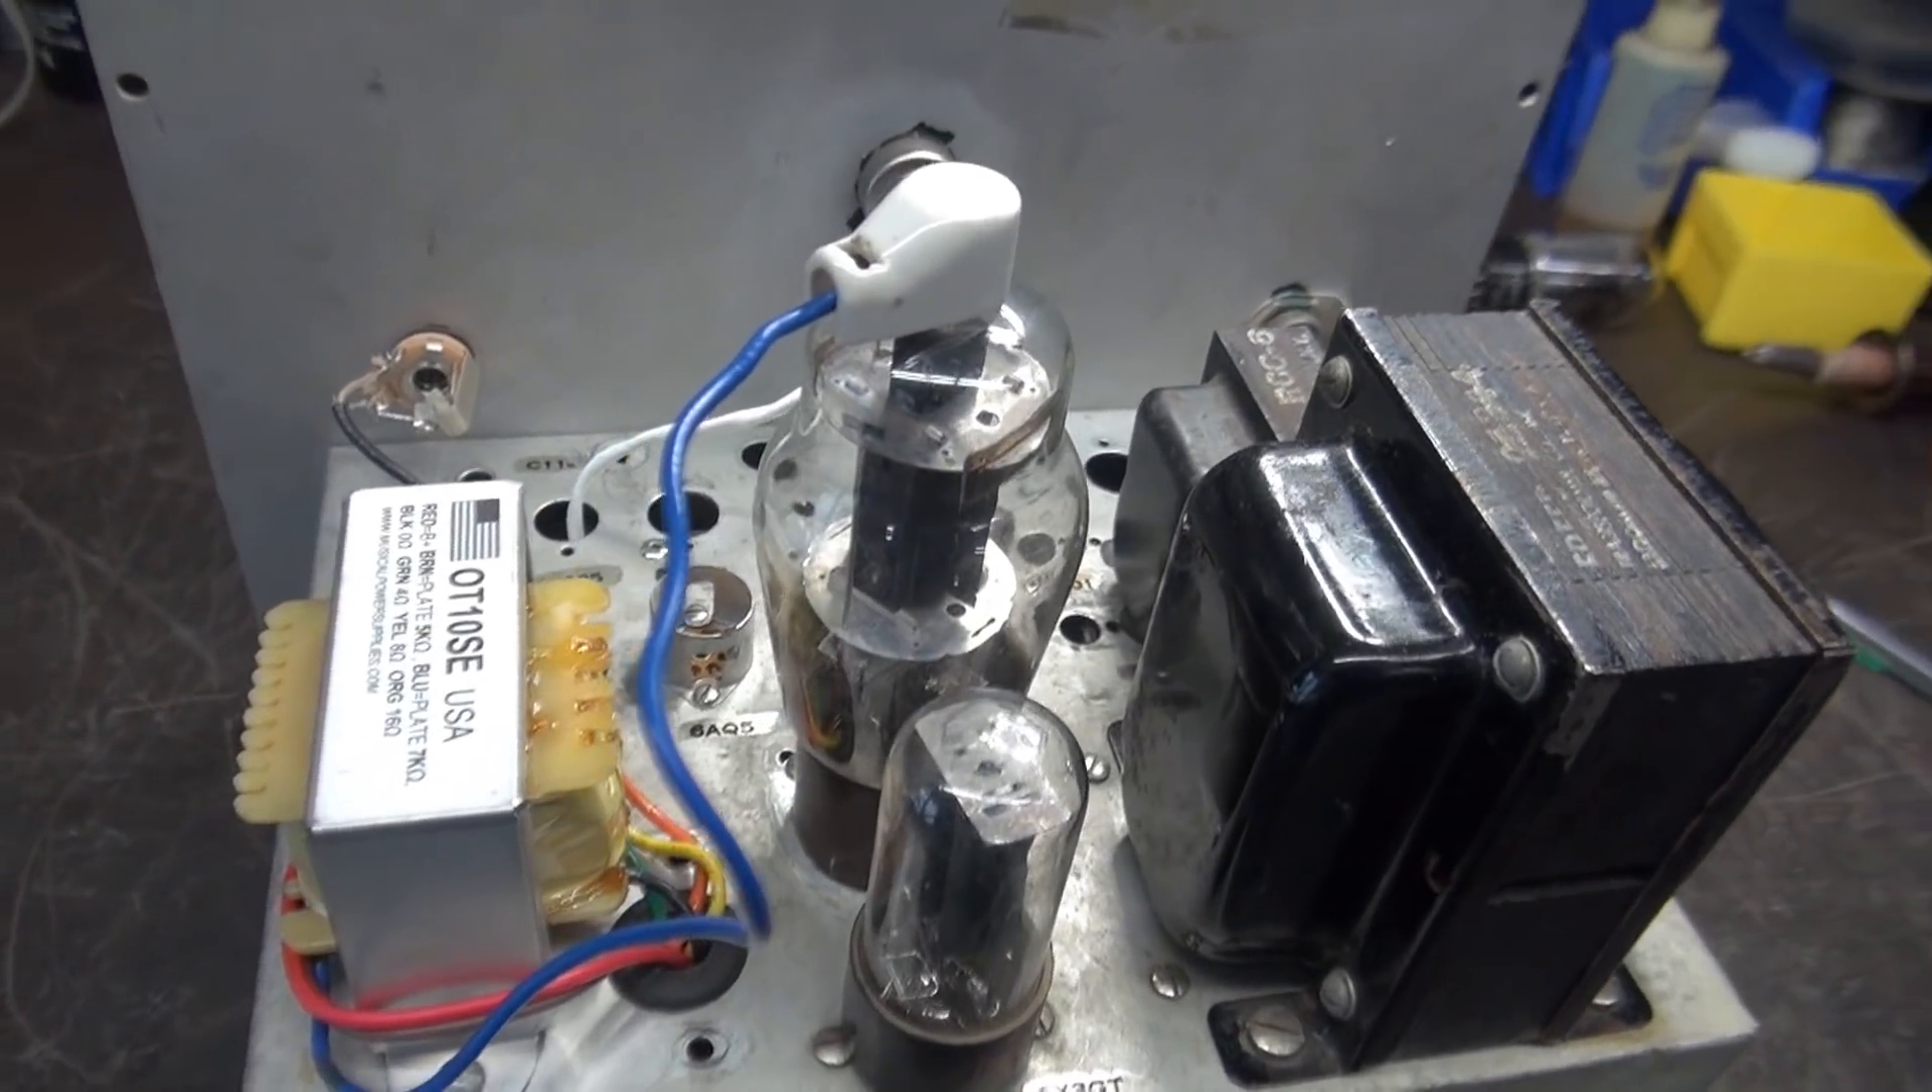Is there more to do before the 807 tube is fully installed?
No.